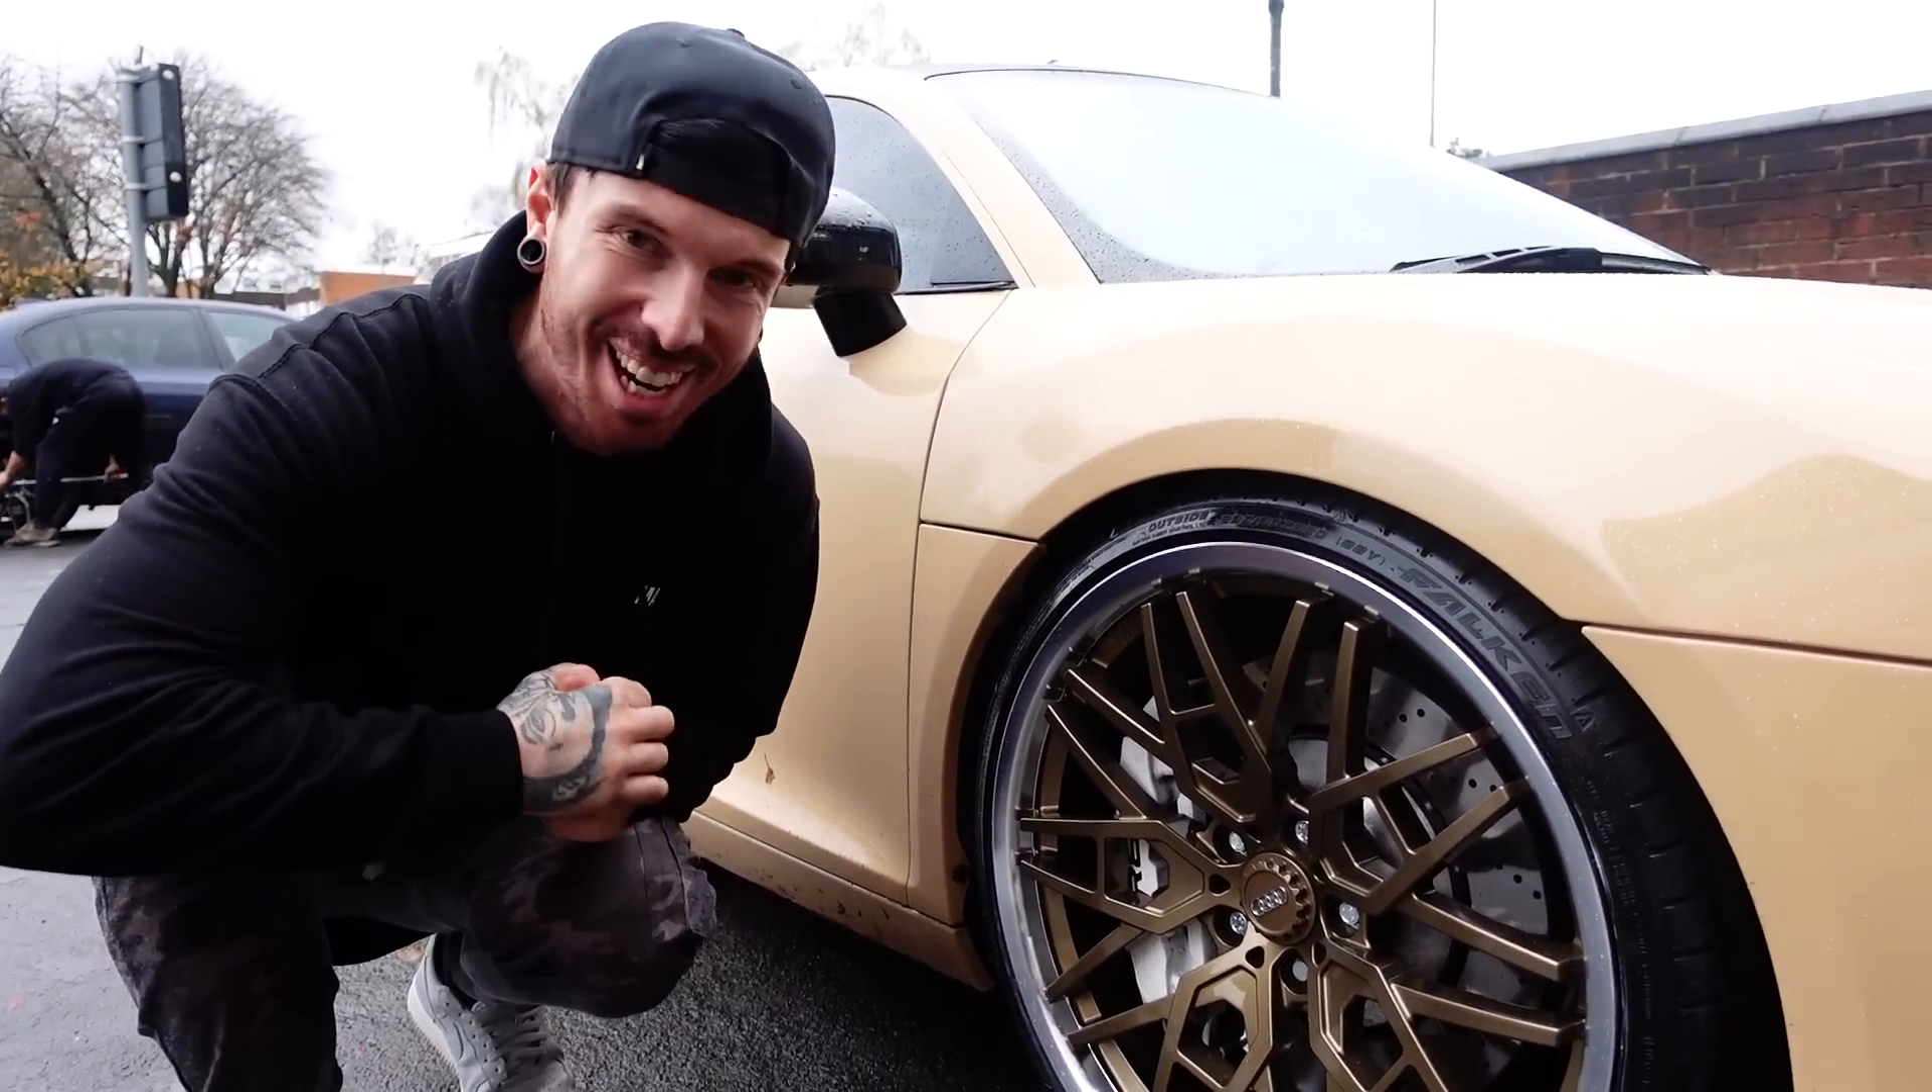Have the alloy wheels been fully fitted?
Yes.